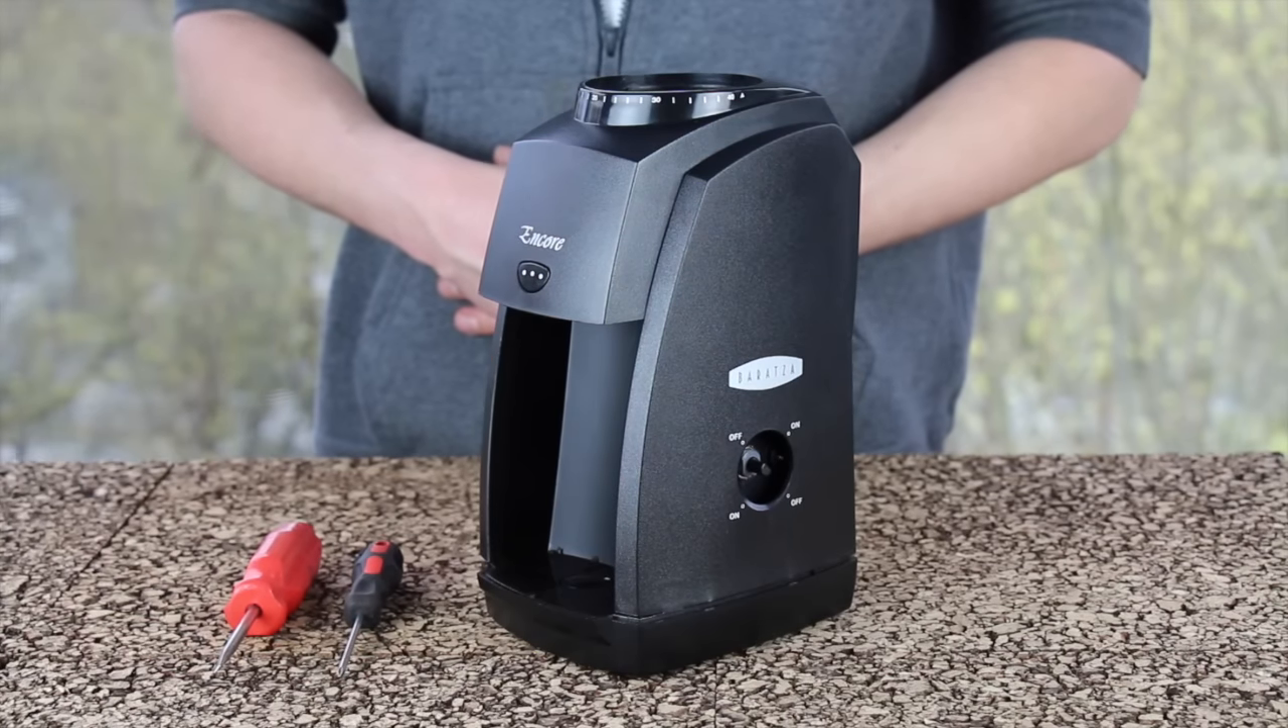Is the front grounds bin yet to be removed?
No.